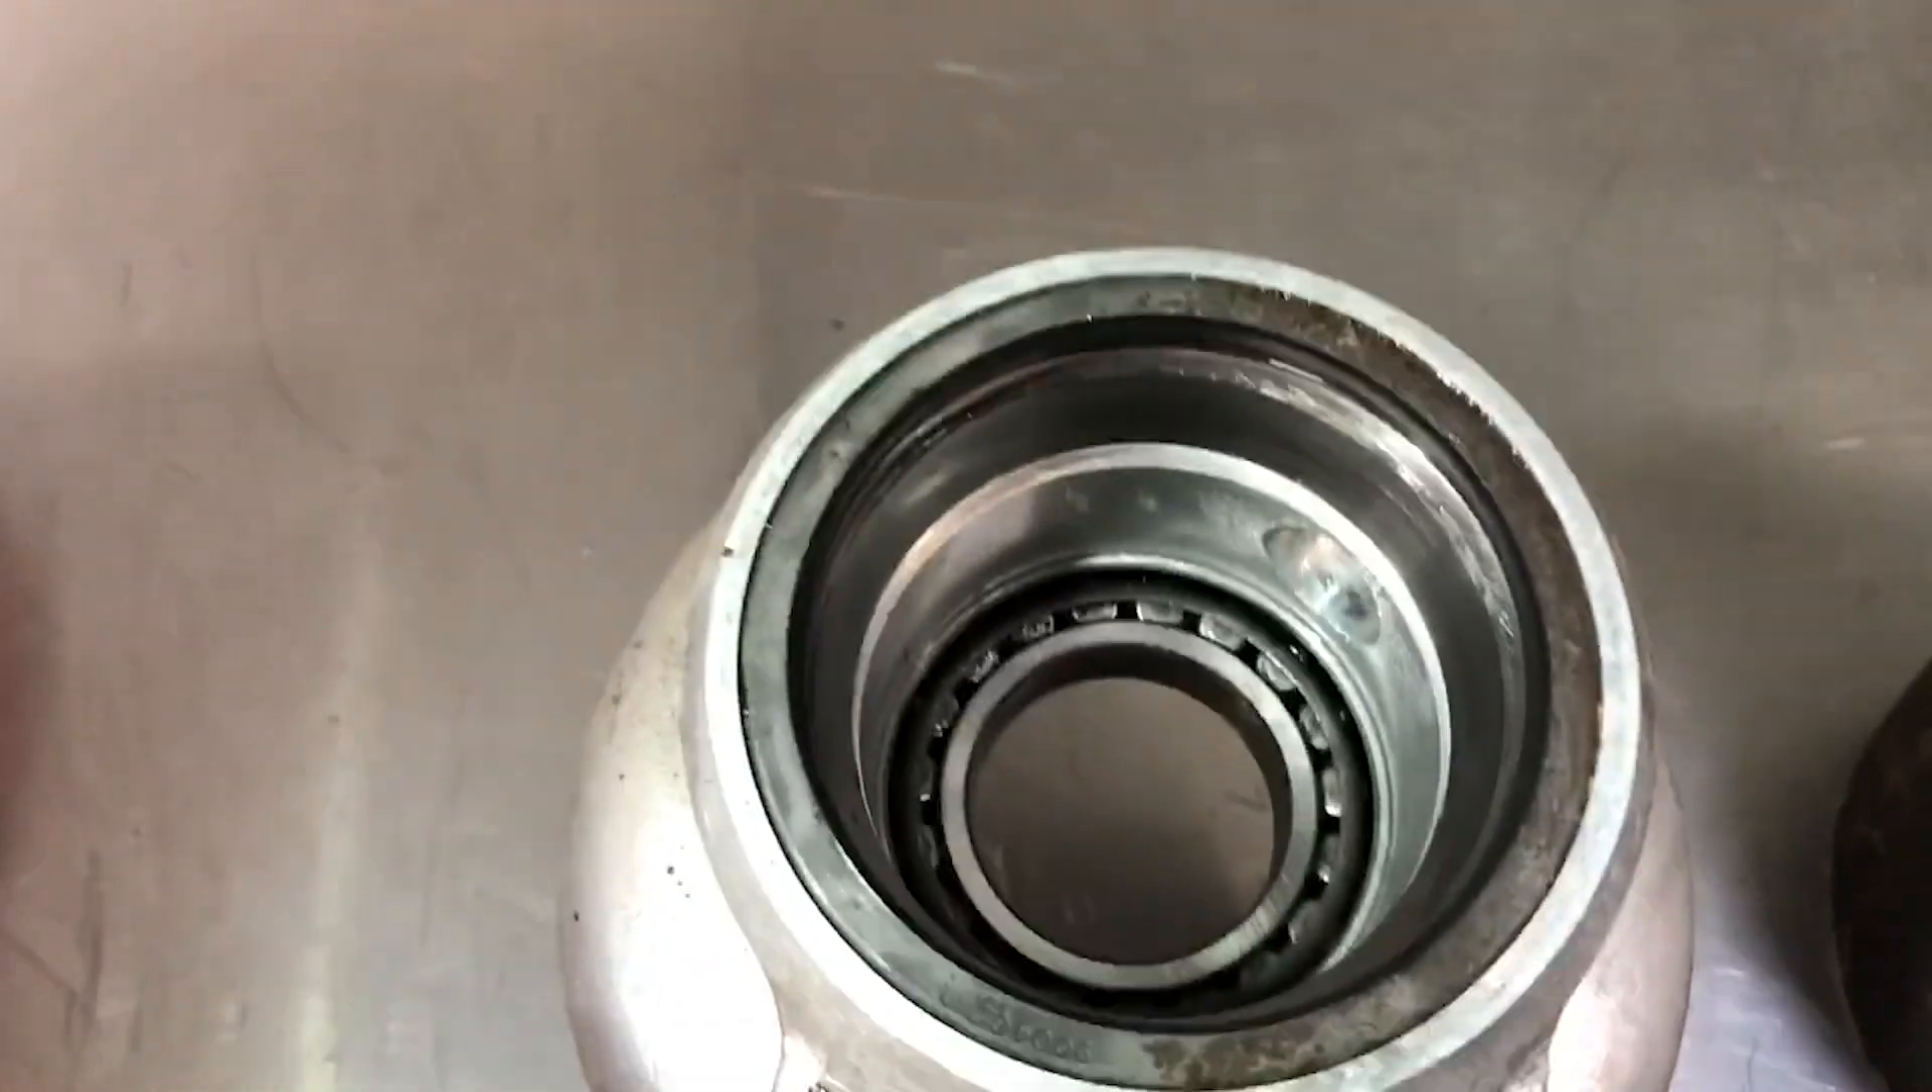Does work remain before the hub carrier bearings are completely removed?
Yes.